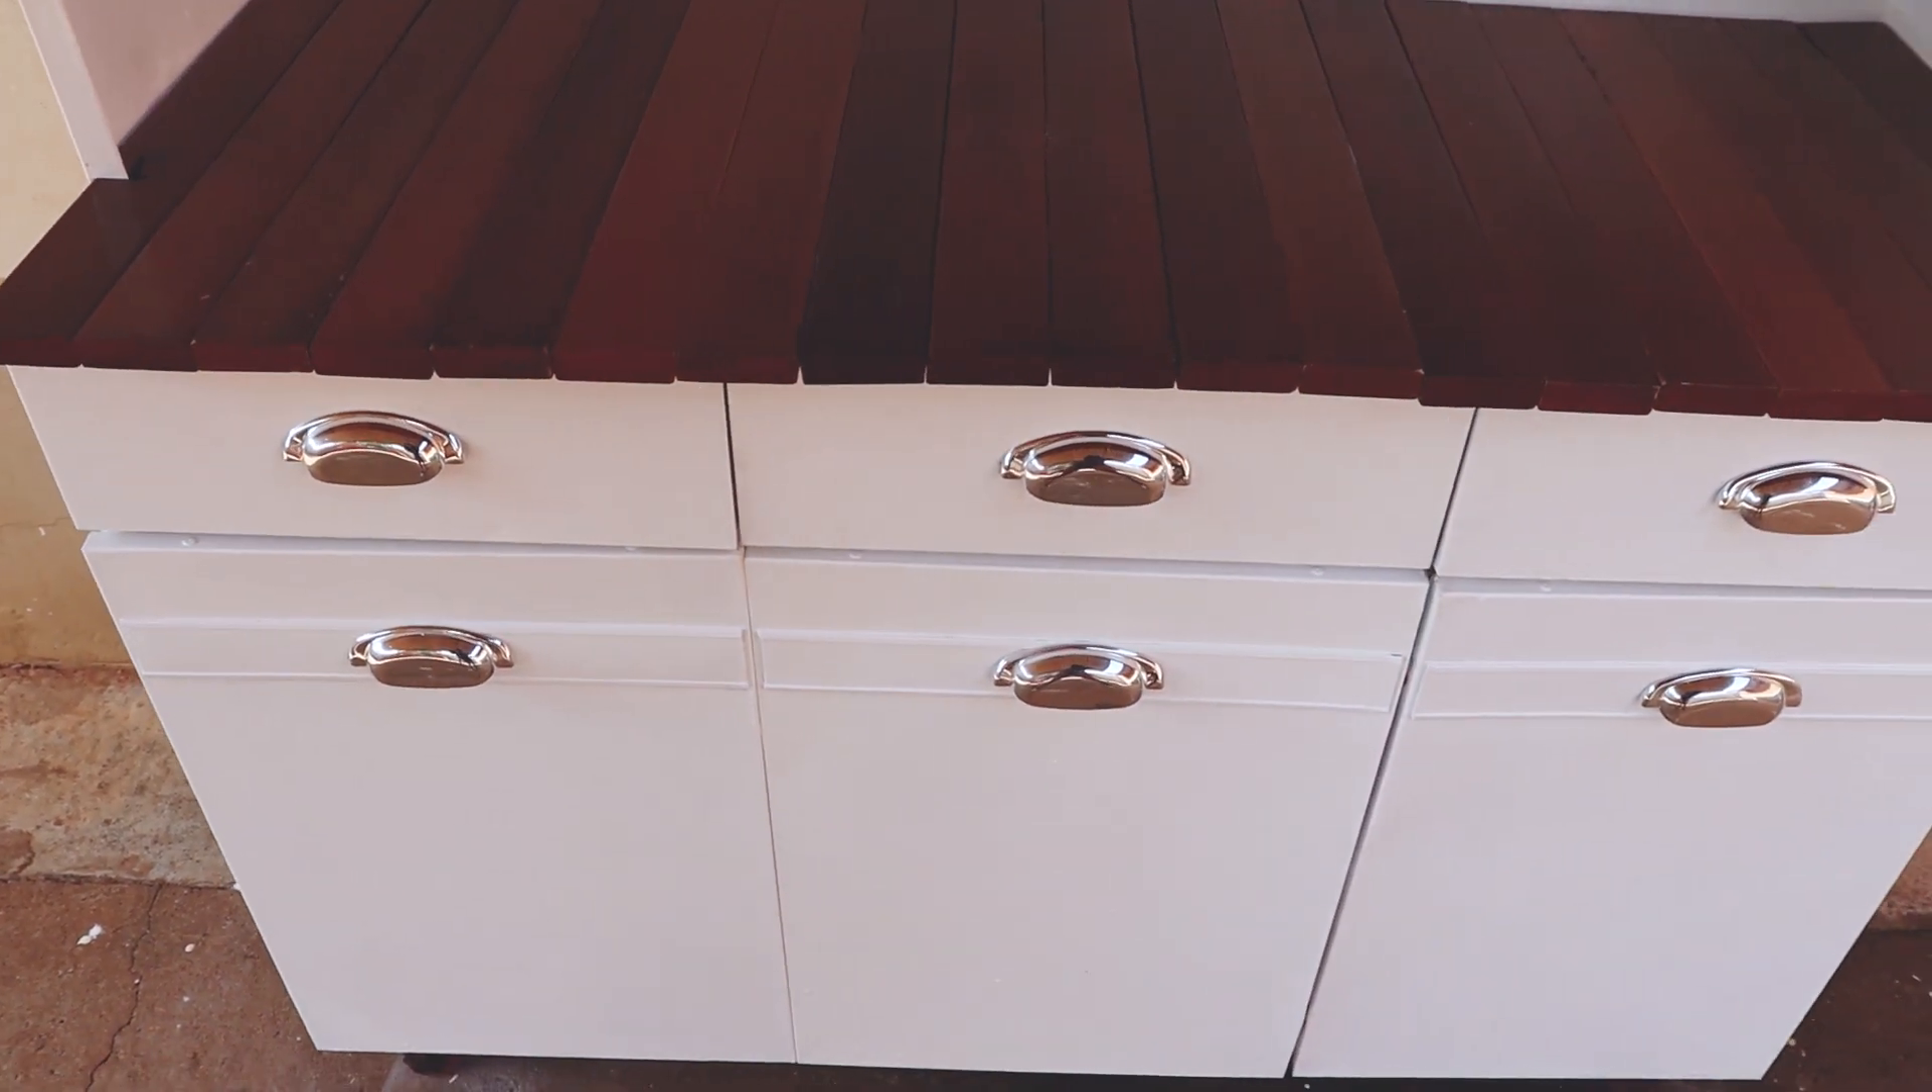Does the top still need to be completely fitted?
No.